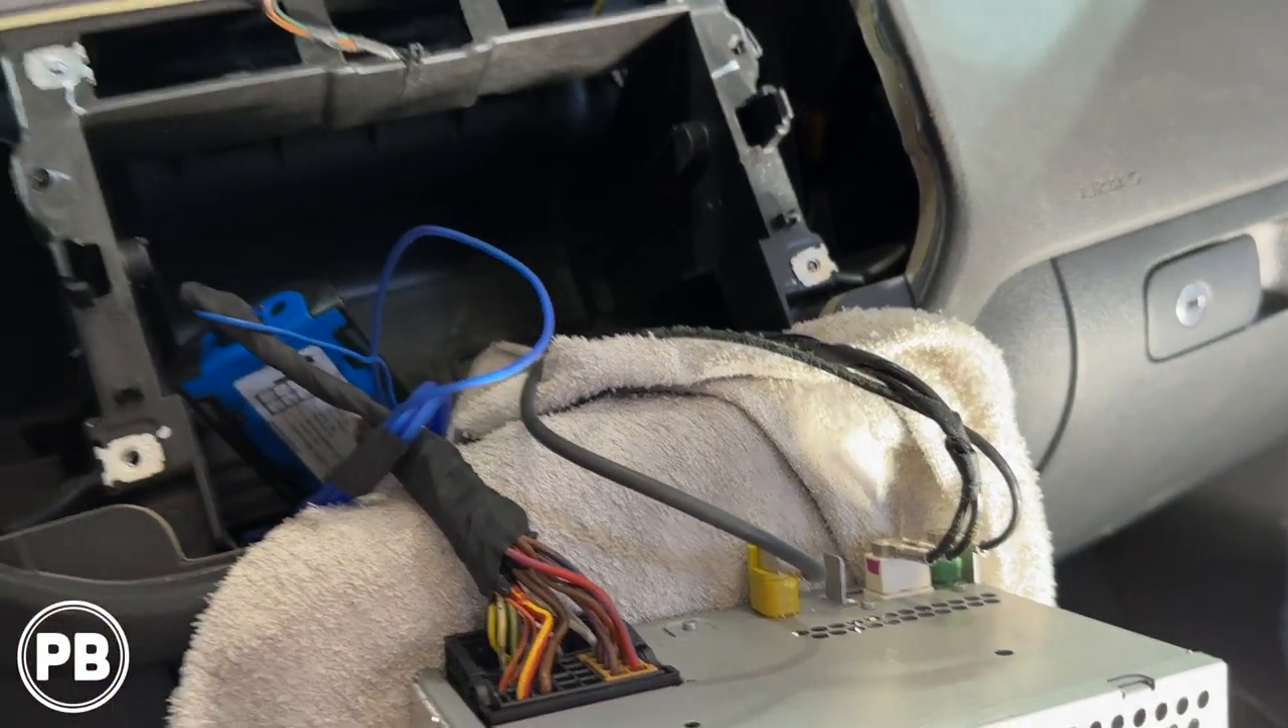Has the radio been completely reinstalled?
No.